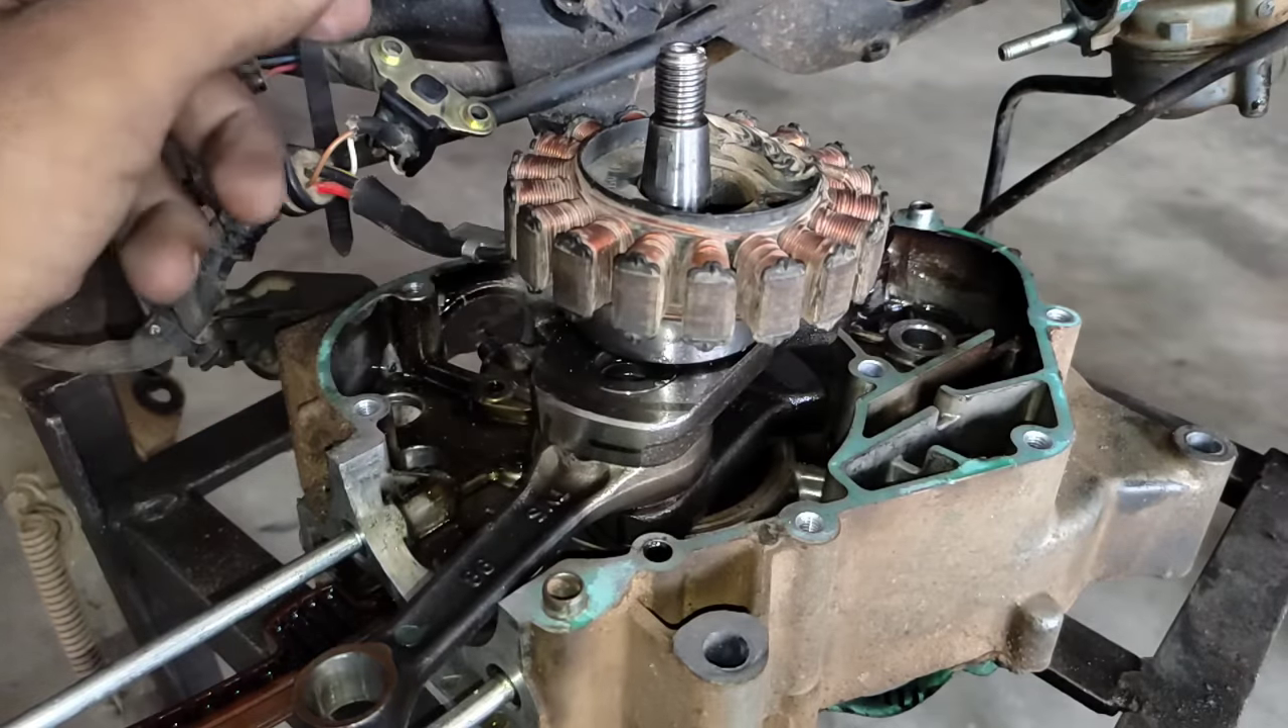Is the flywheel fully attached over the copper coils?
No.